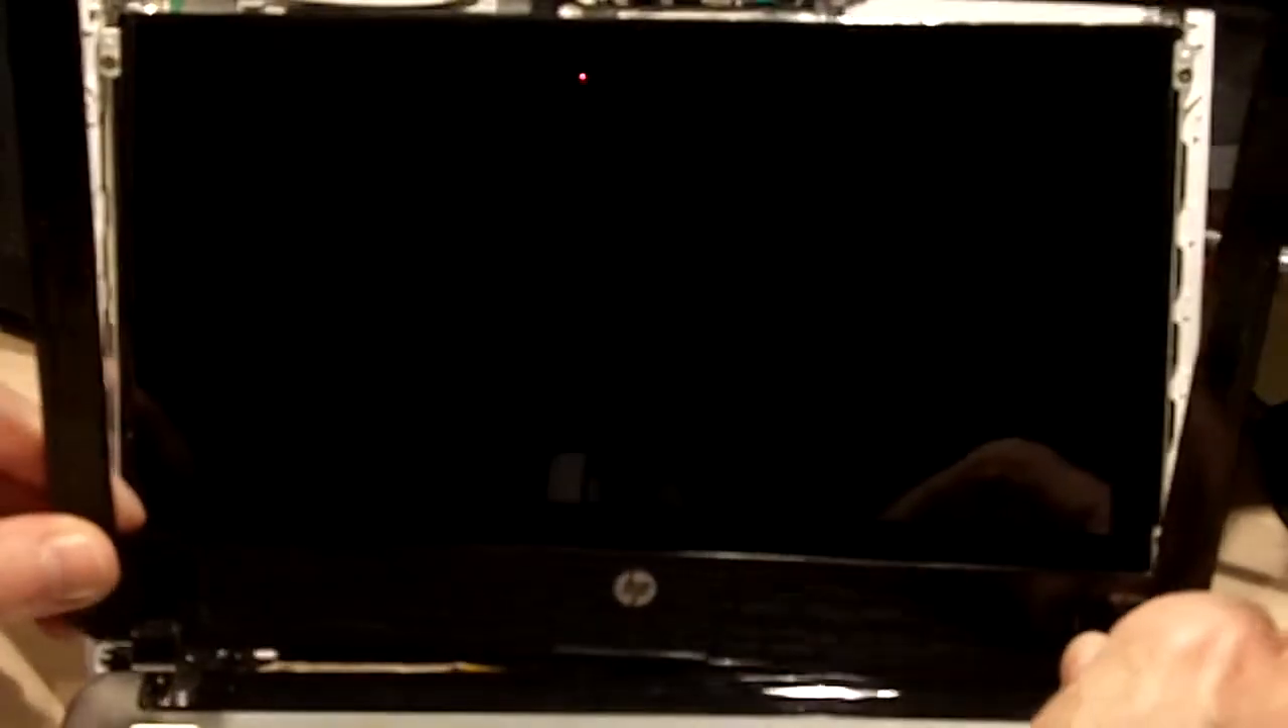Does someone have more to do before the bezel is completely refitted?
Yes.